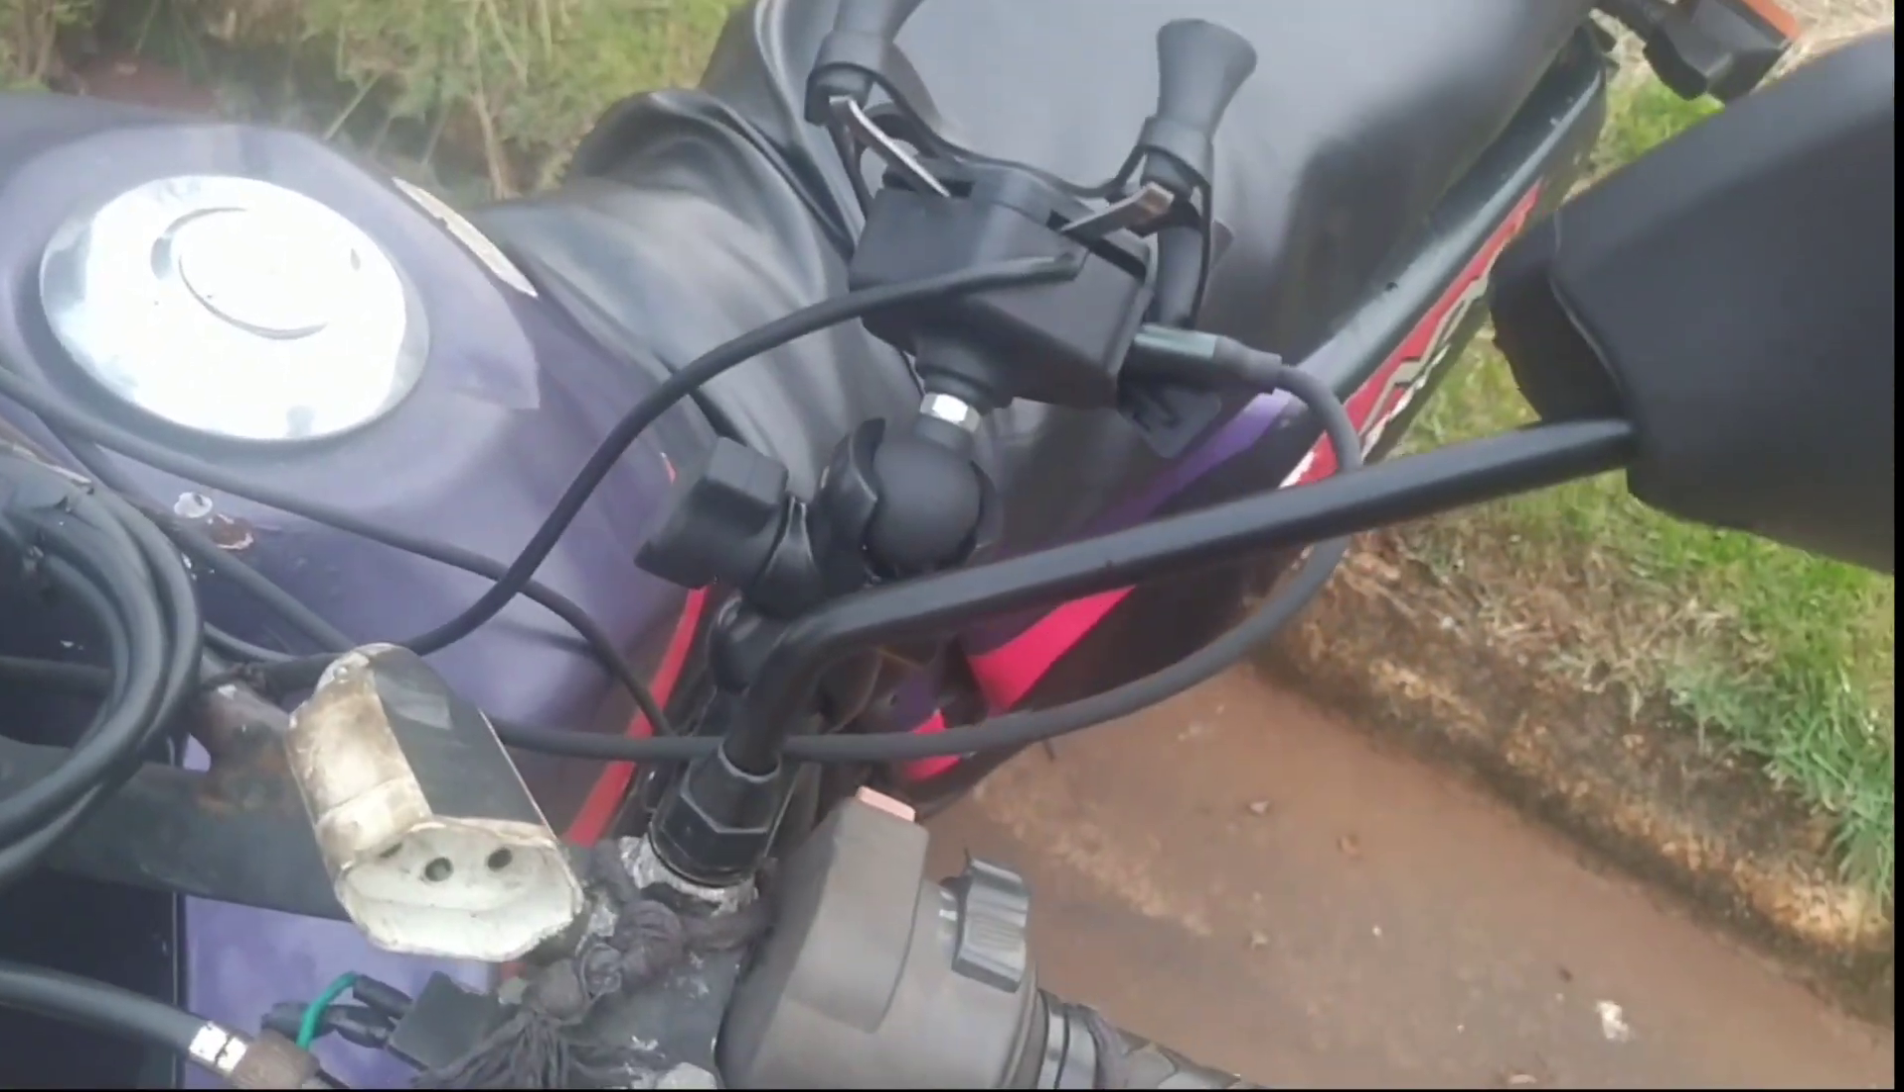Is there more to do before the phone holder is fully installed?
No.